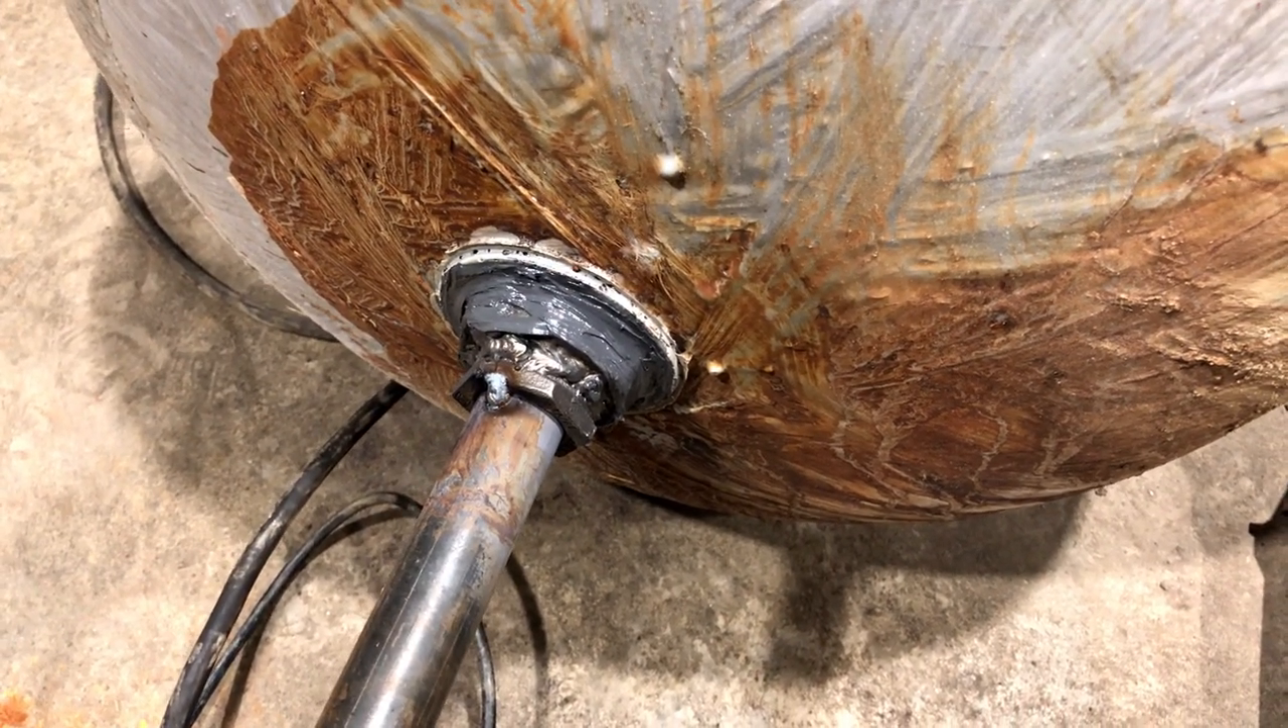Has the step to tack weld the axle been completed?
Yes.